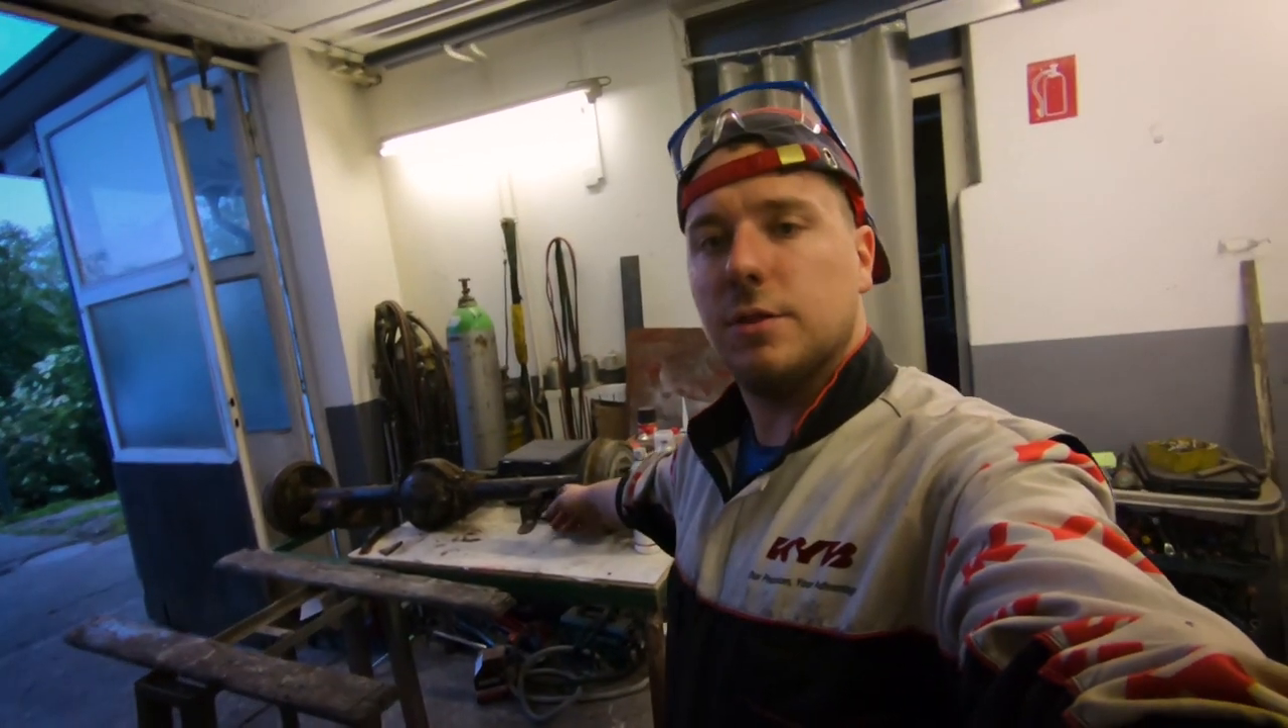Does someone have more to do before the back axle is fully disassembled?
Yes.